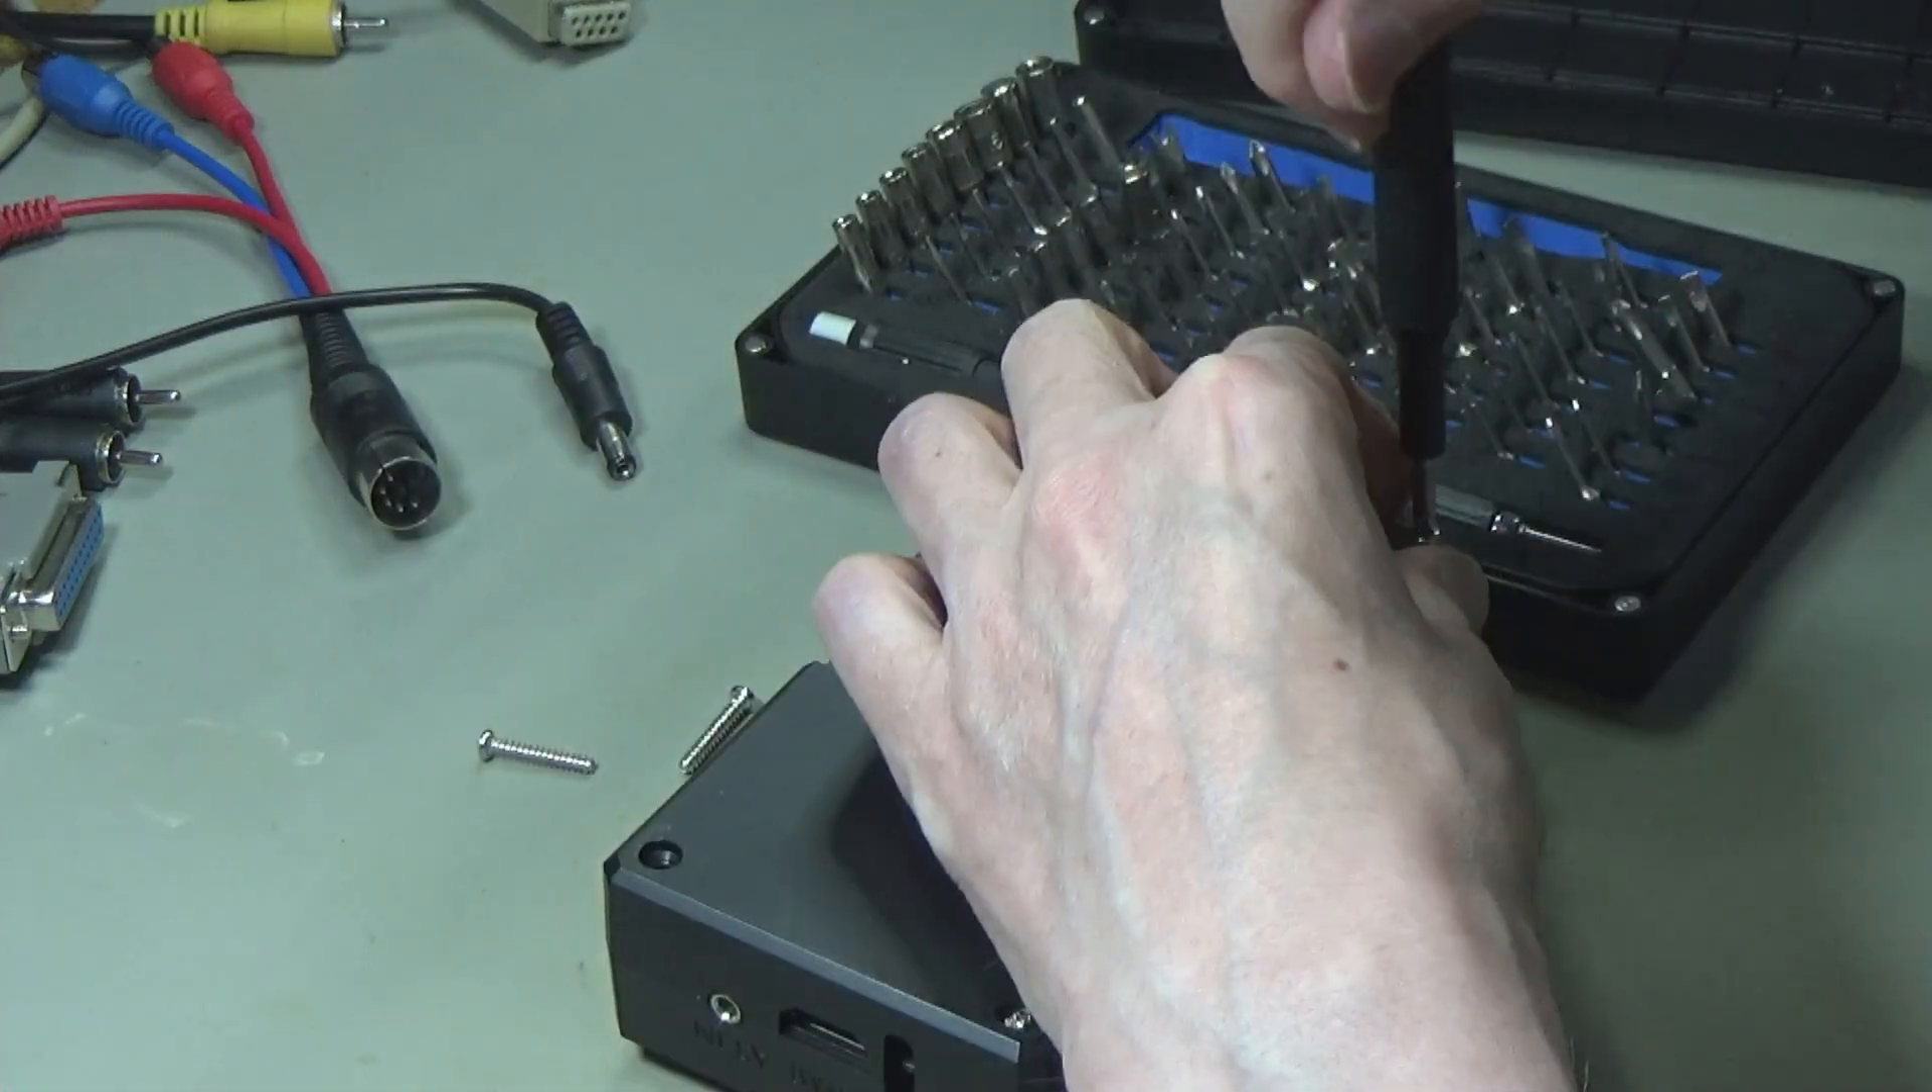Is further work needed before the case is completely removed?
Yes.